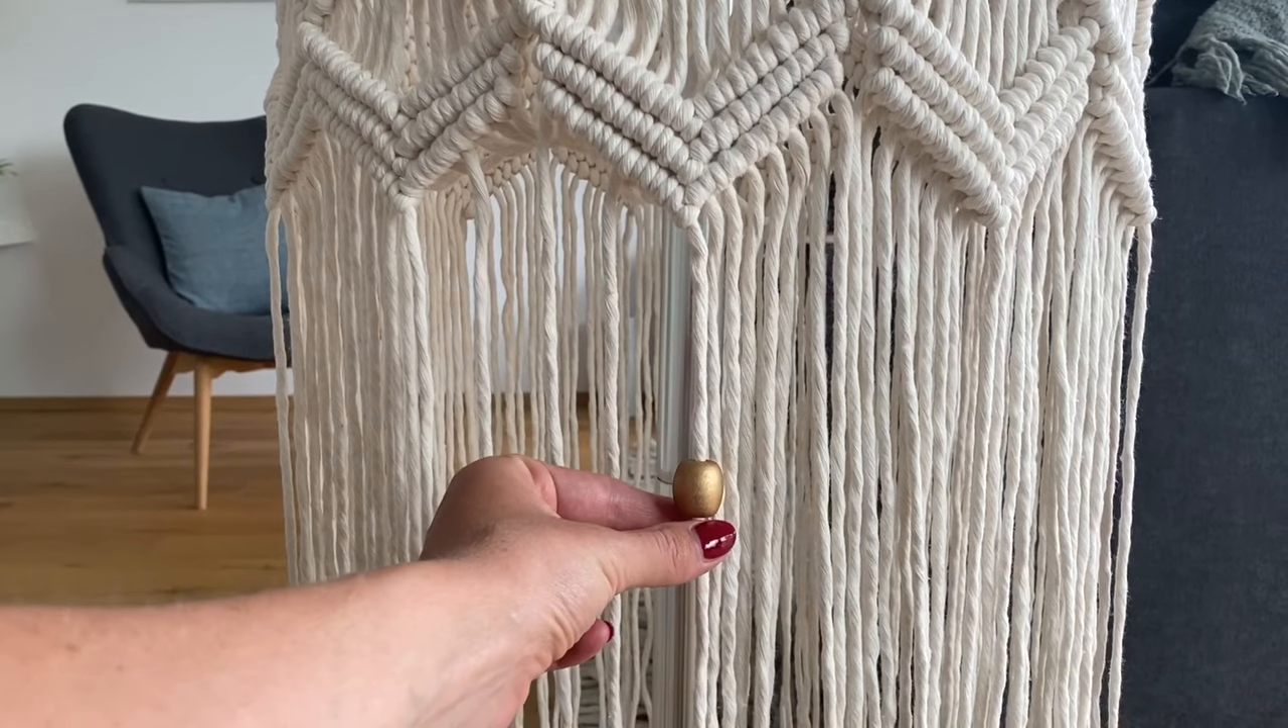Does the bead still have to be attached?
Yes.